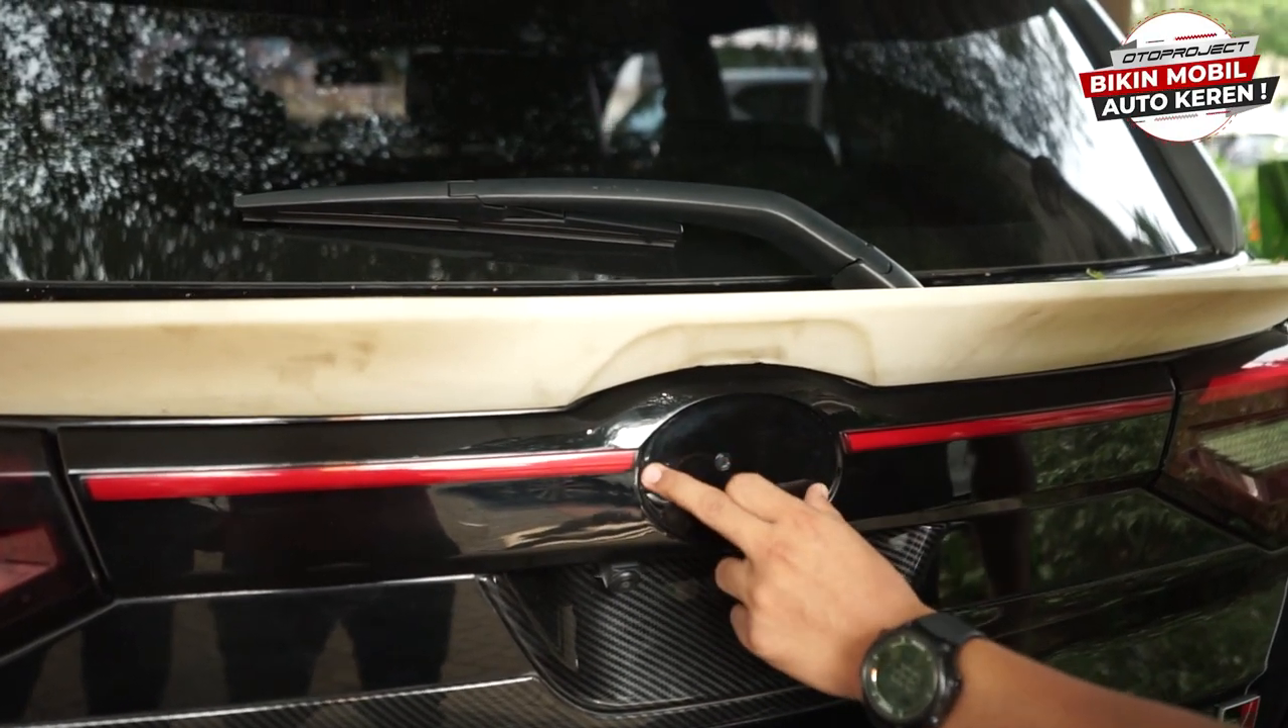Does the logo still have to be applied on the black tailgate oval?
Yes.